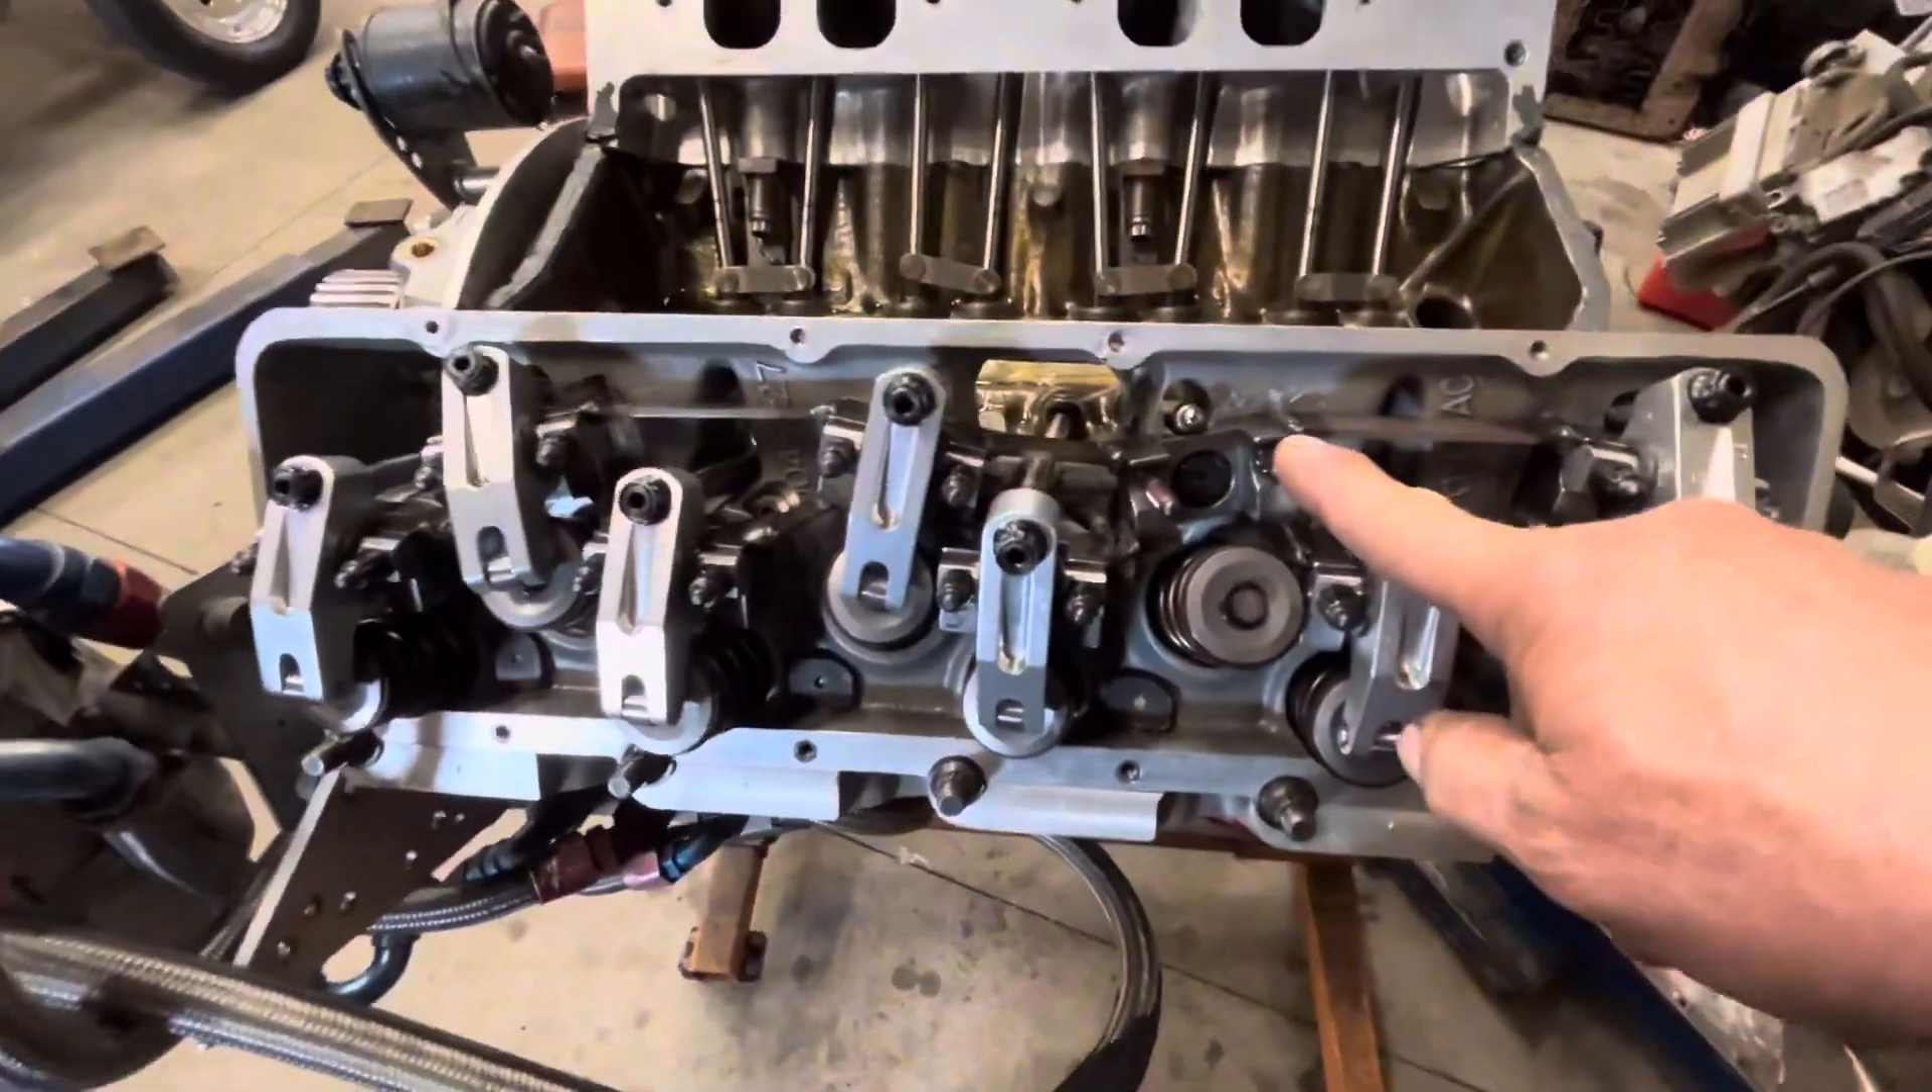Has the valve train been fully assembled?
No.